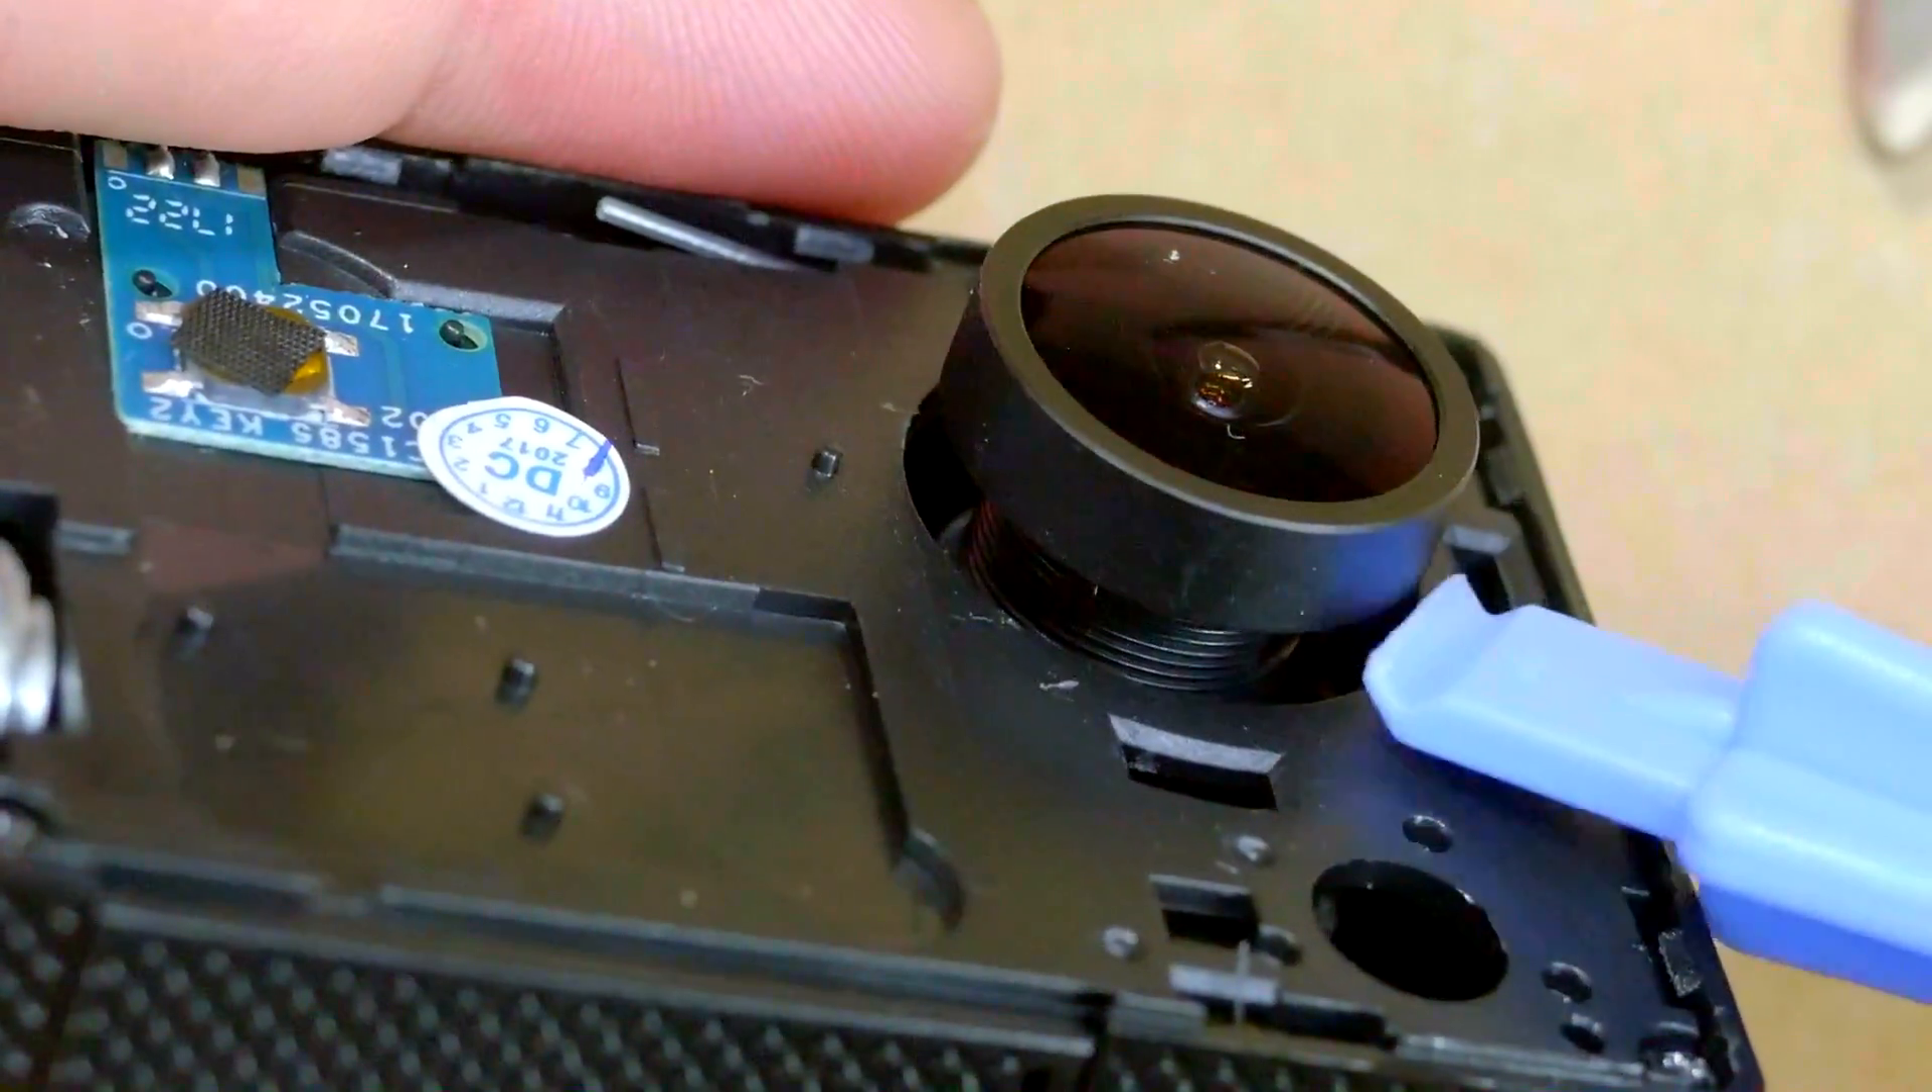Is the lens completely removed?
No.